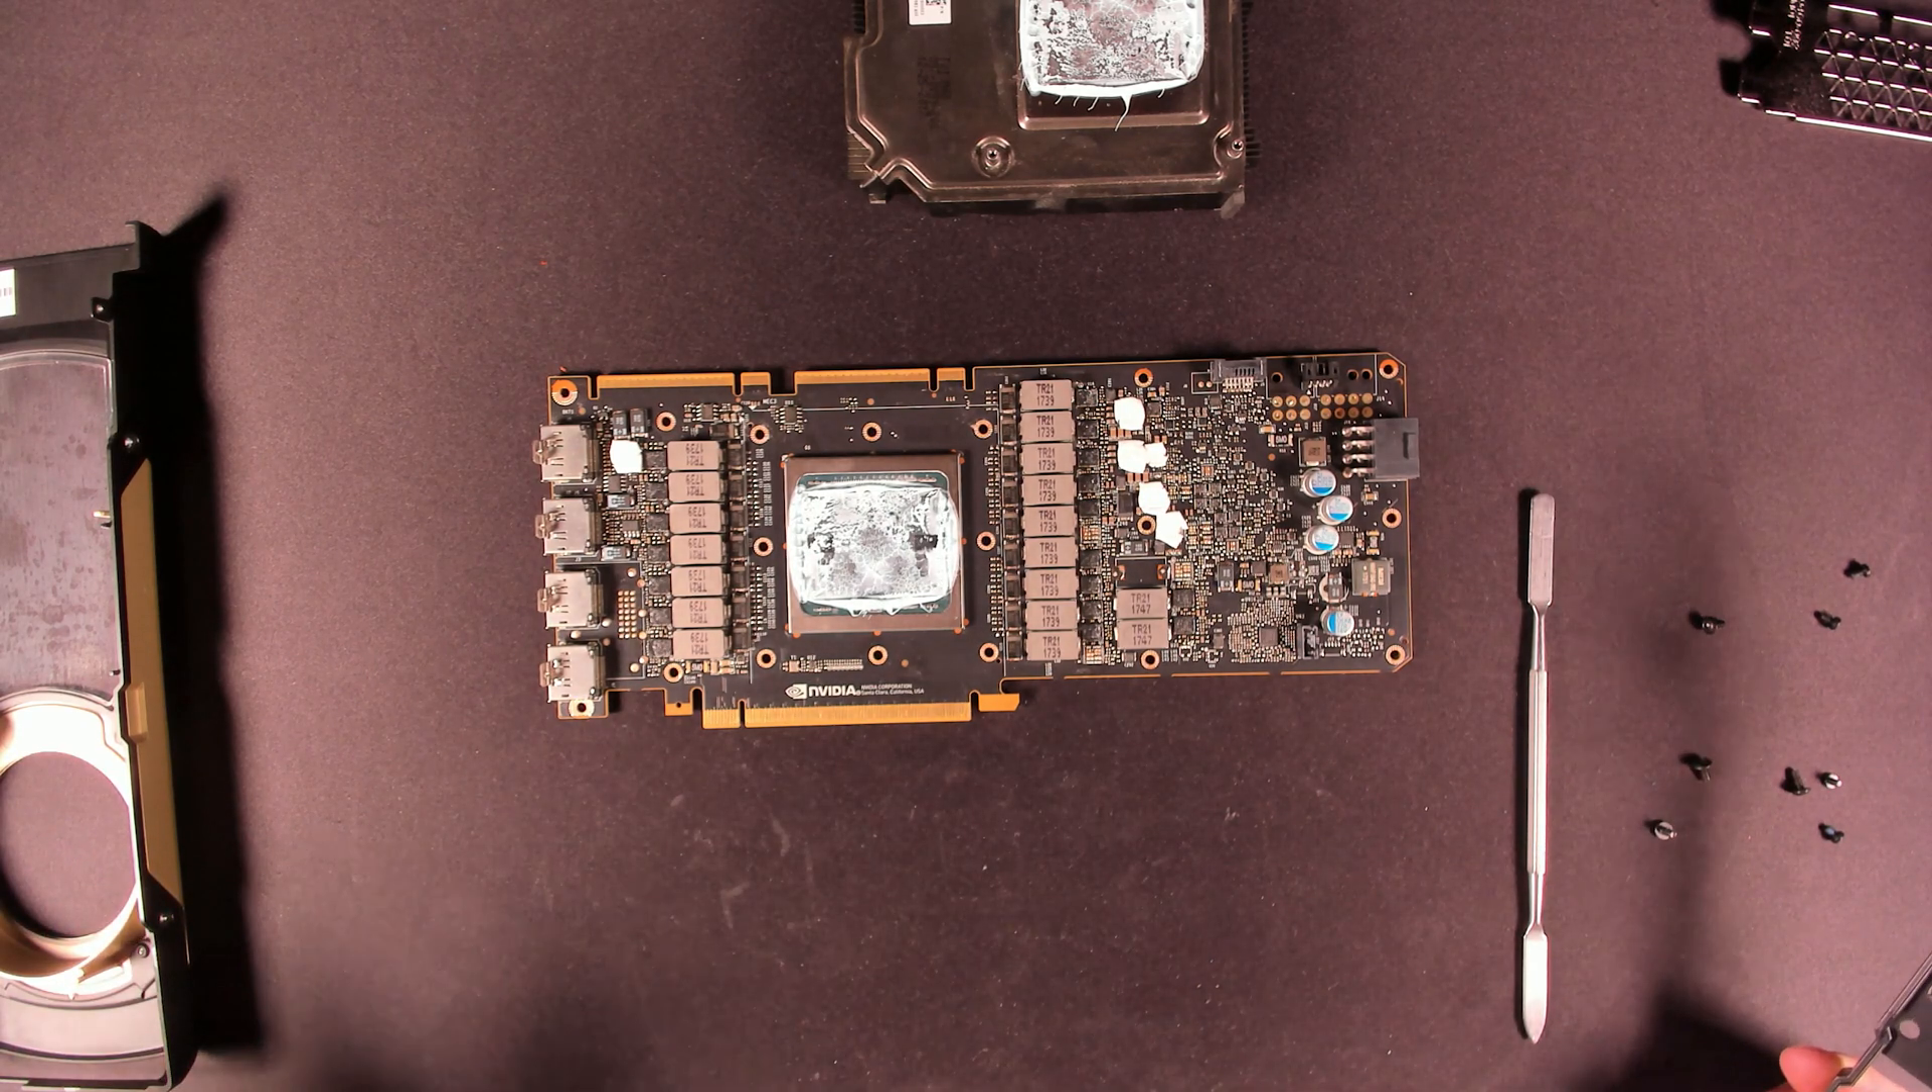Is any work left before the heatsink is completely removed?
No.